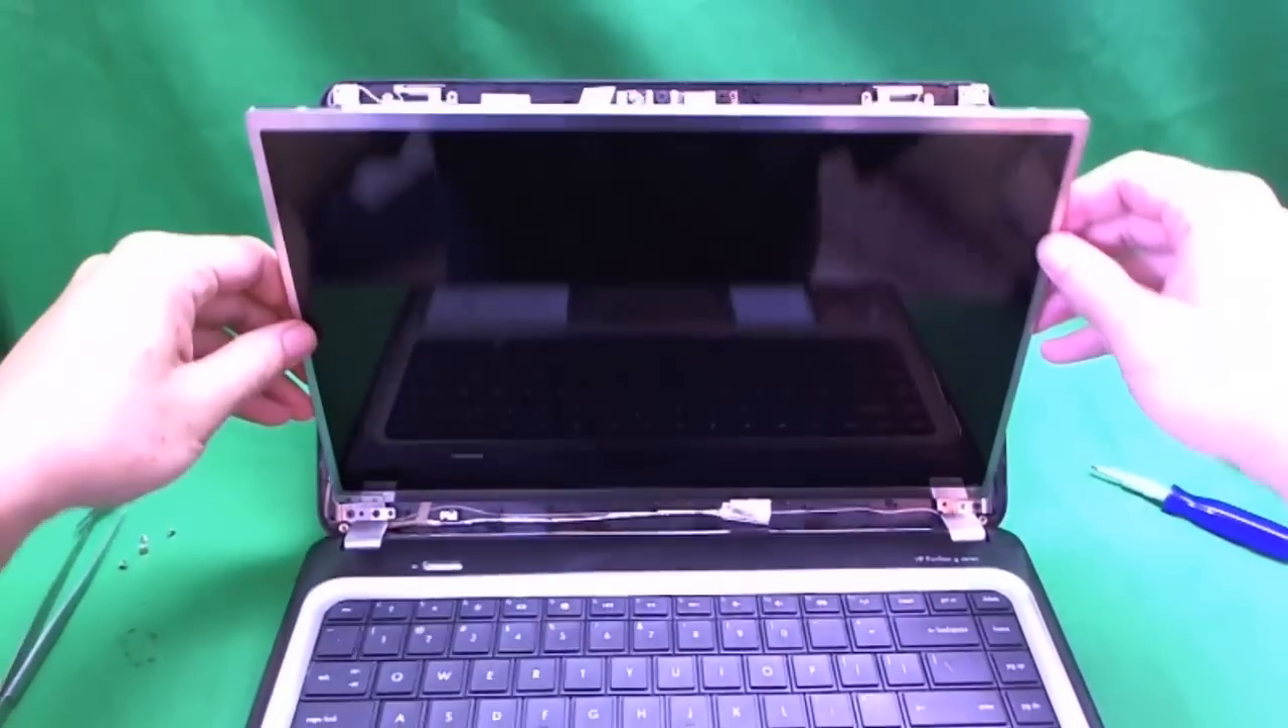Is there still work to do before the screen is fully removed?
Yes.